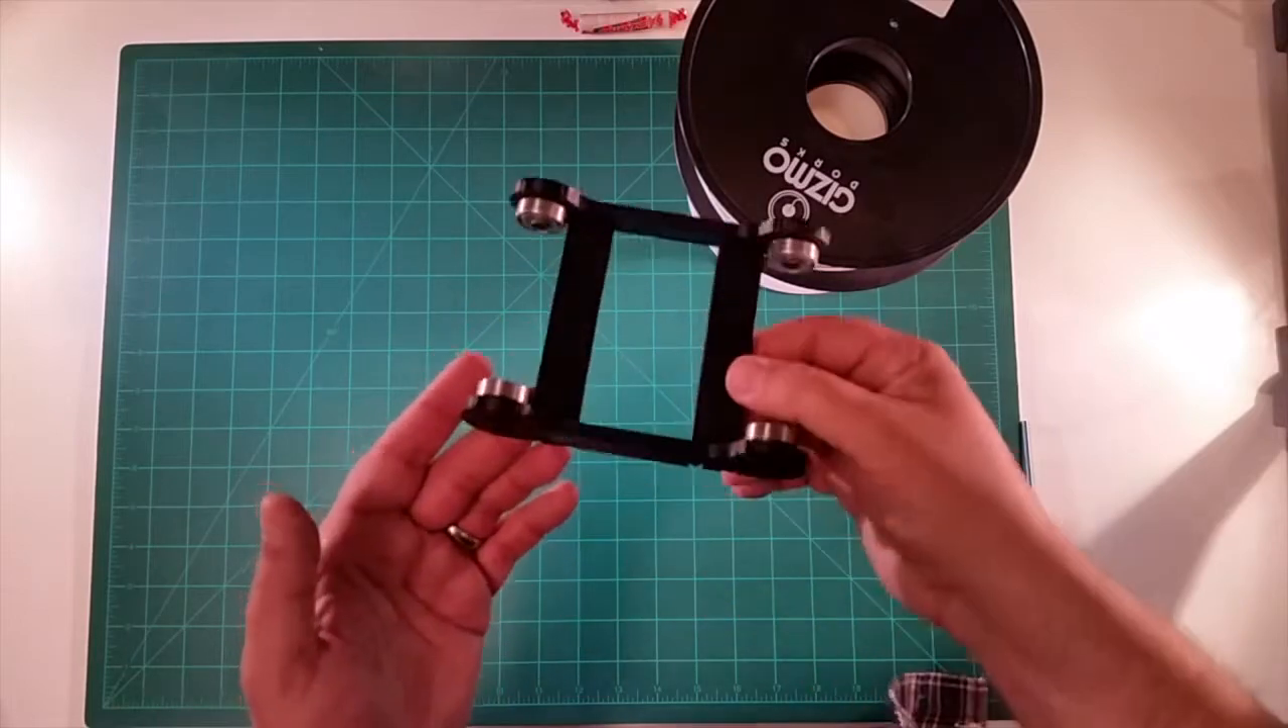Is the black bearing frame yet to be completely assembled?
No.